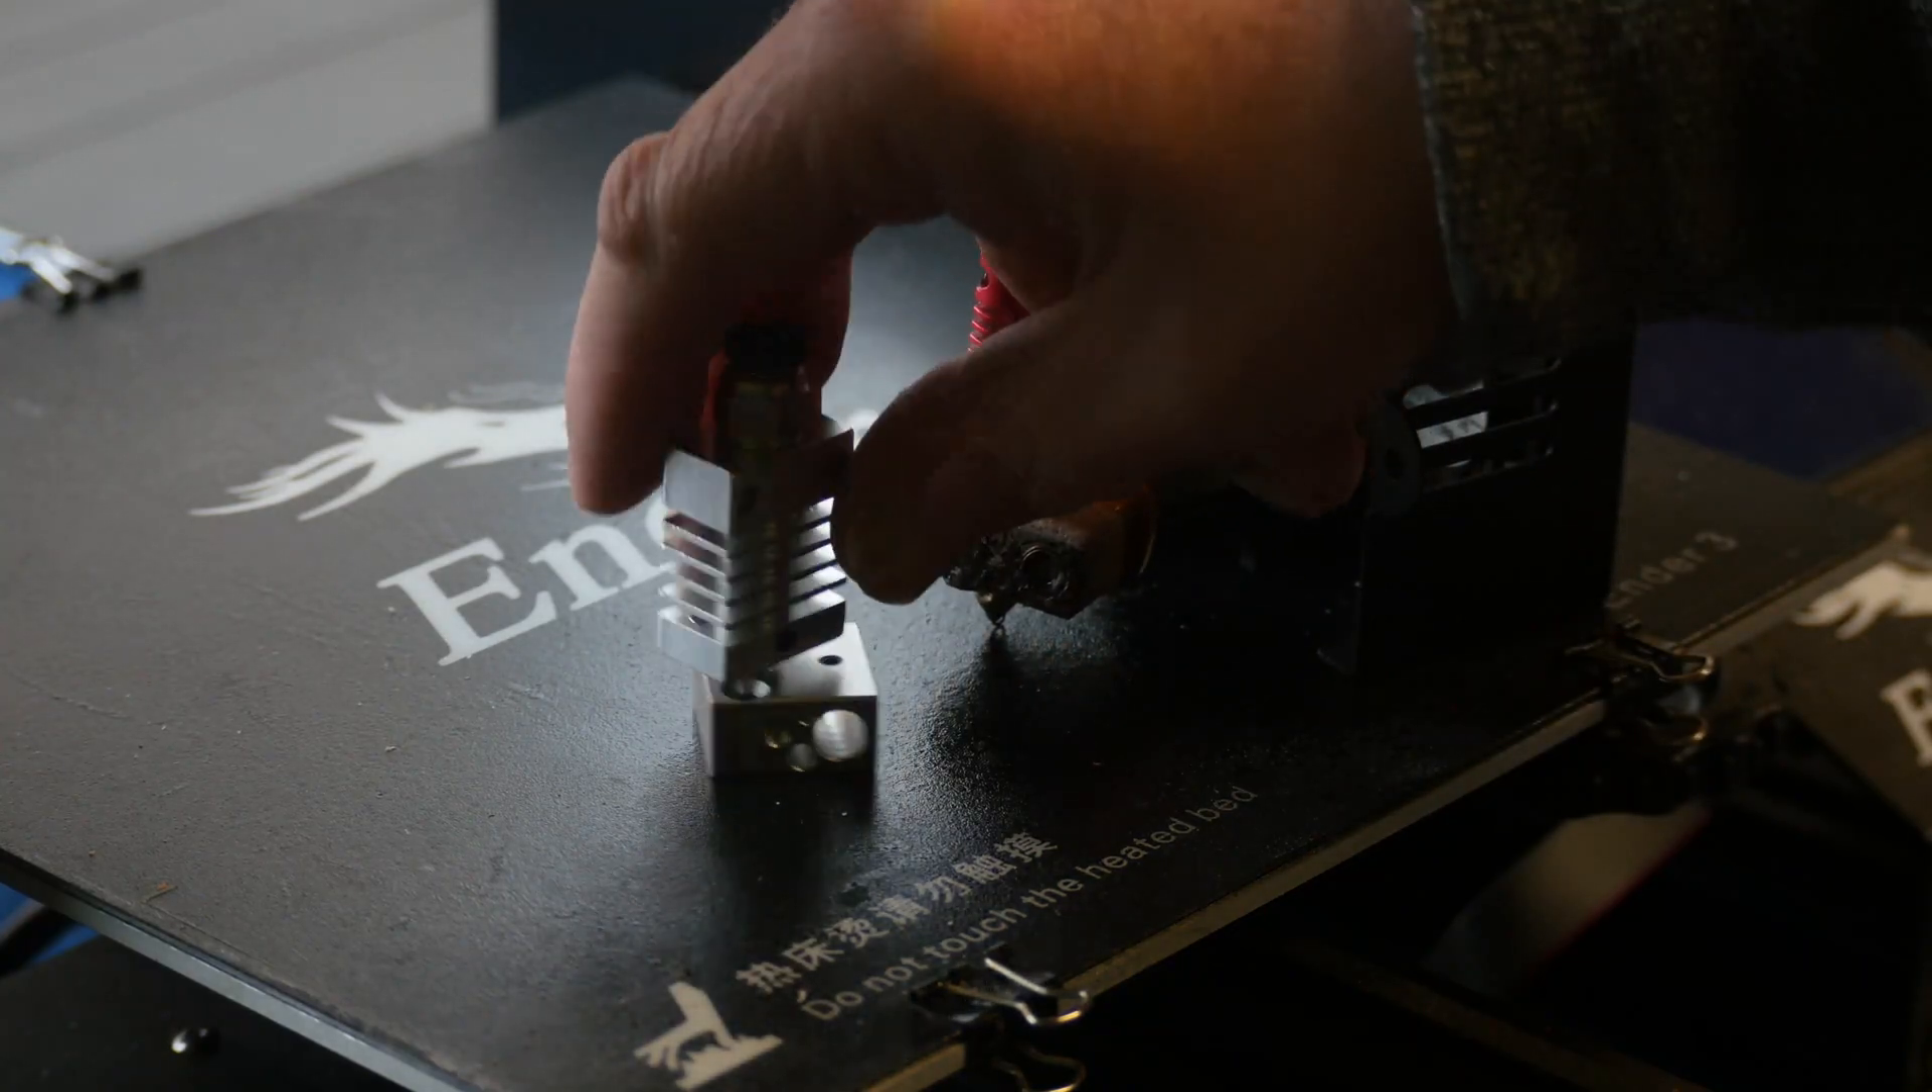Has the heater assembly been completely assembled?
No.